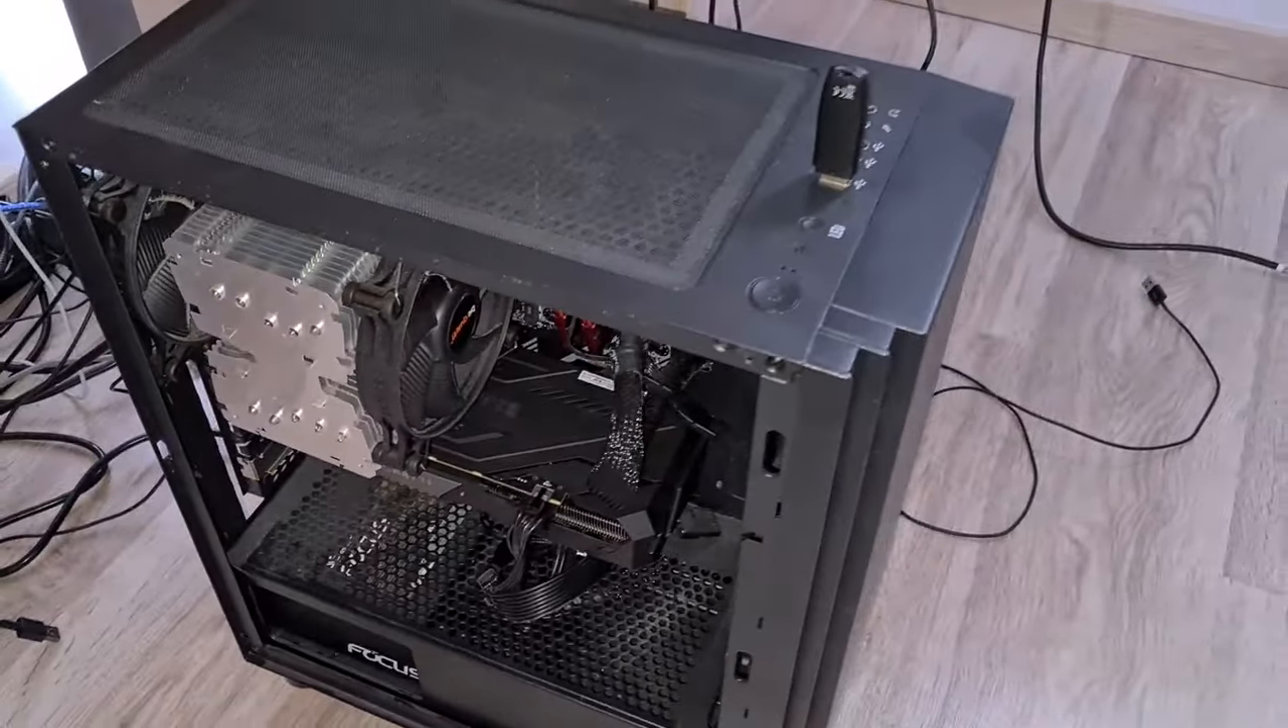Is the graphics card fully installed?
Yes.